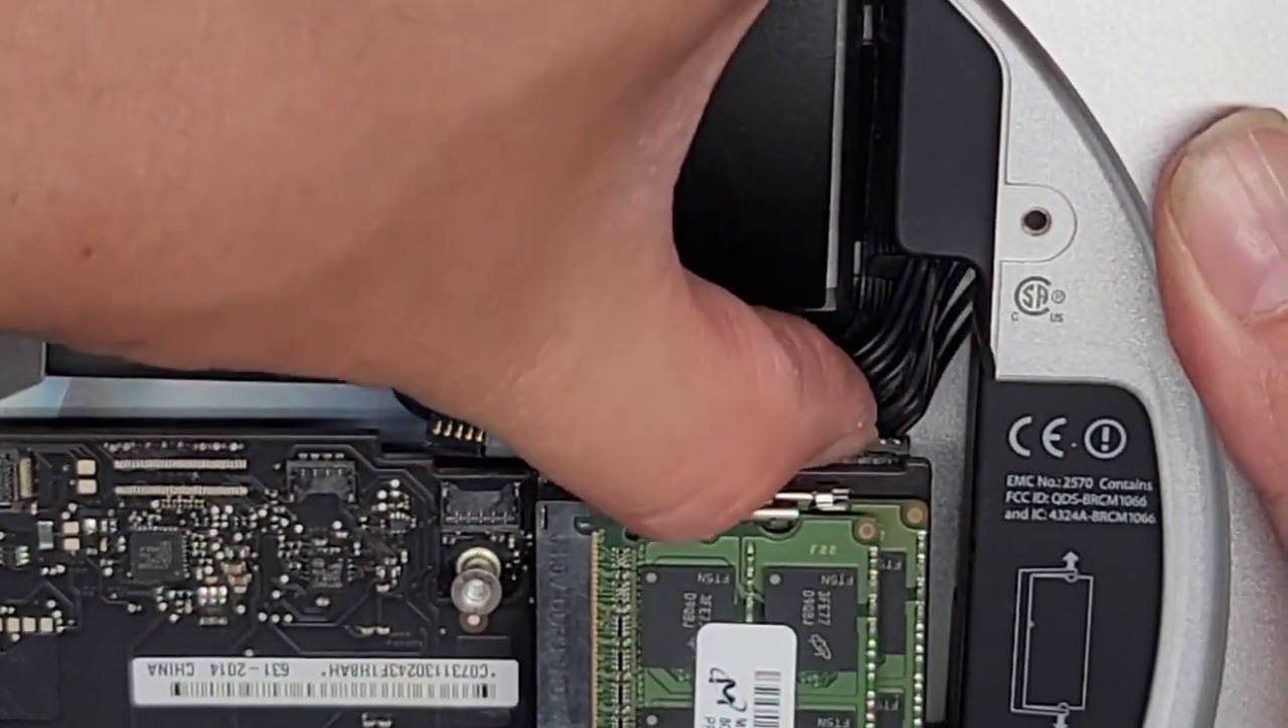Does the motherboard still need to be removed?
Yes.